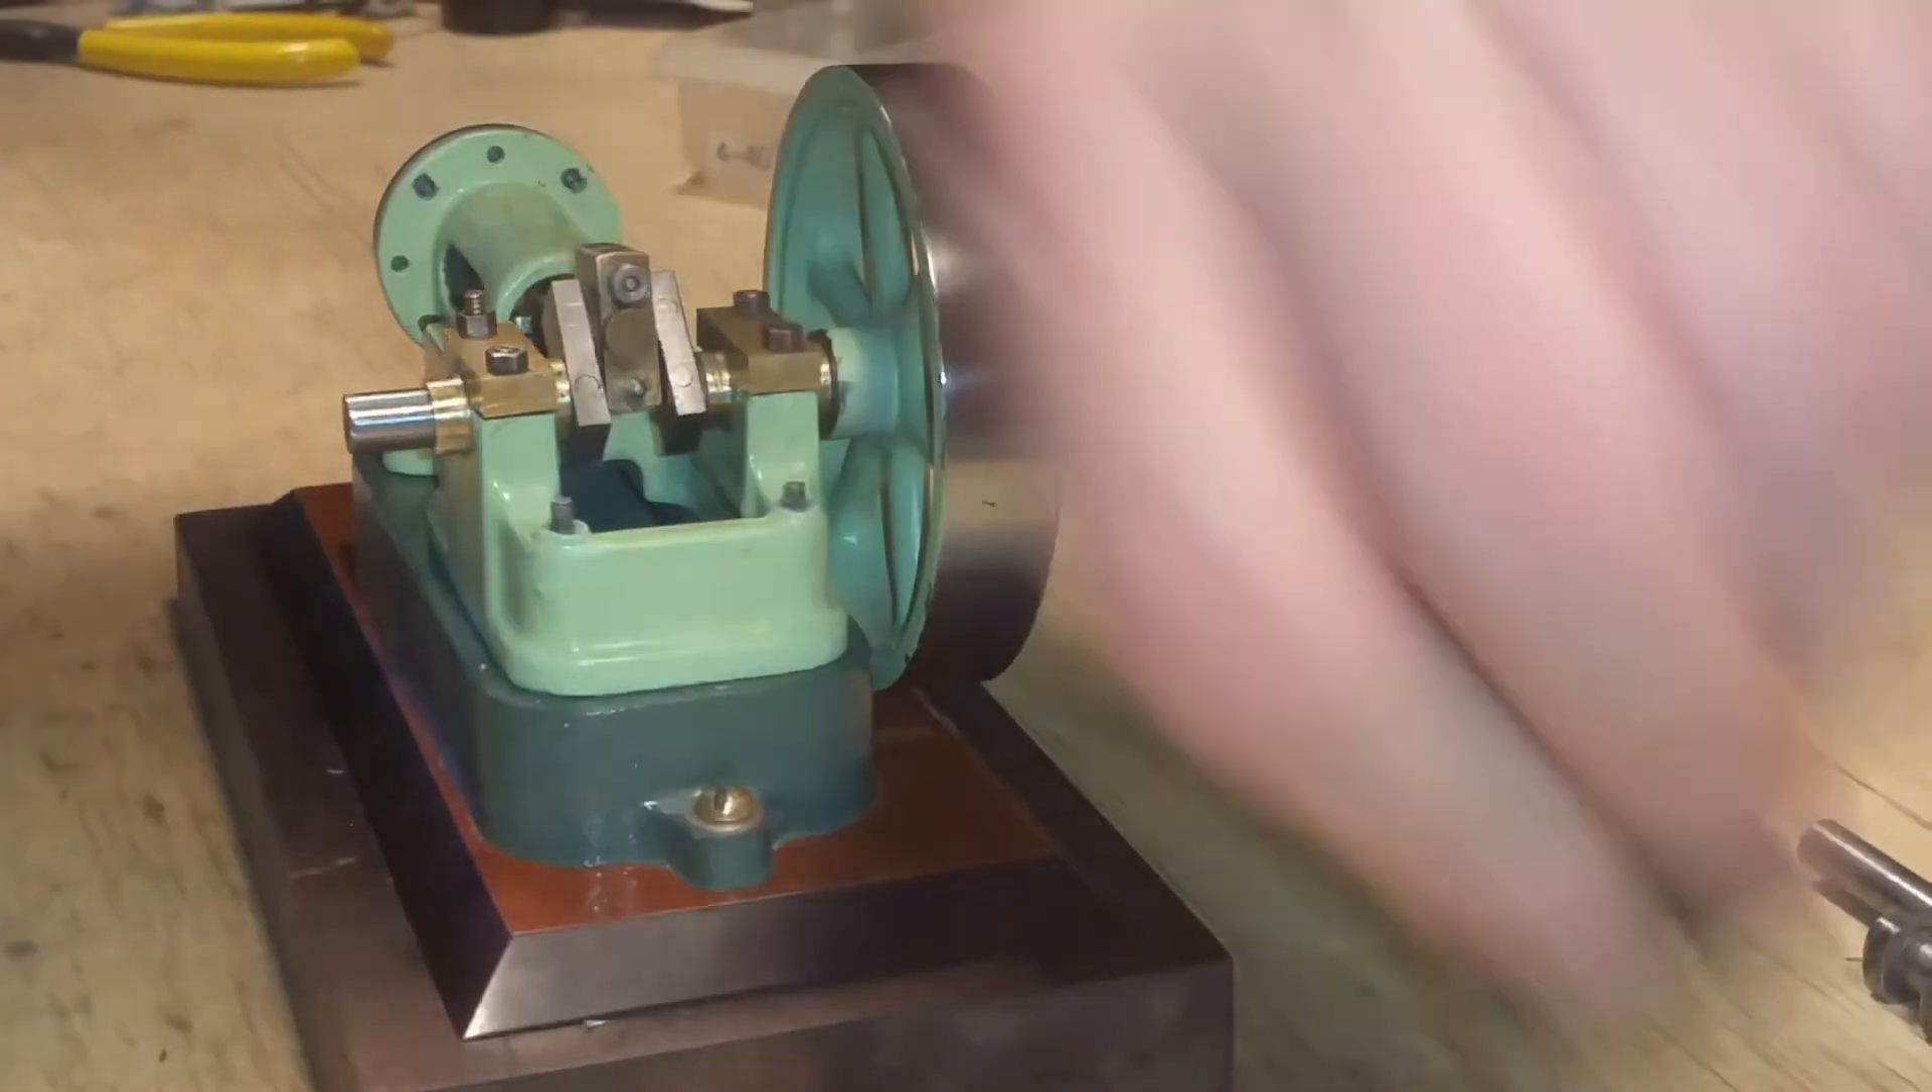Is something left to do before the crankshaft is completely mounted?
No.